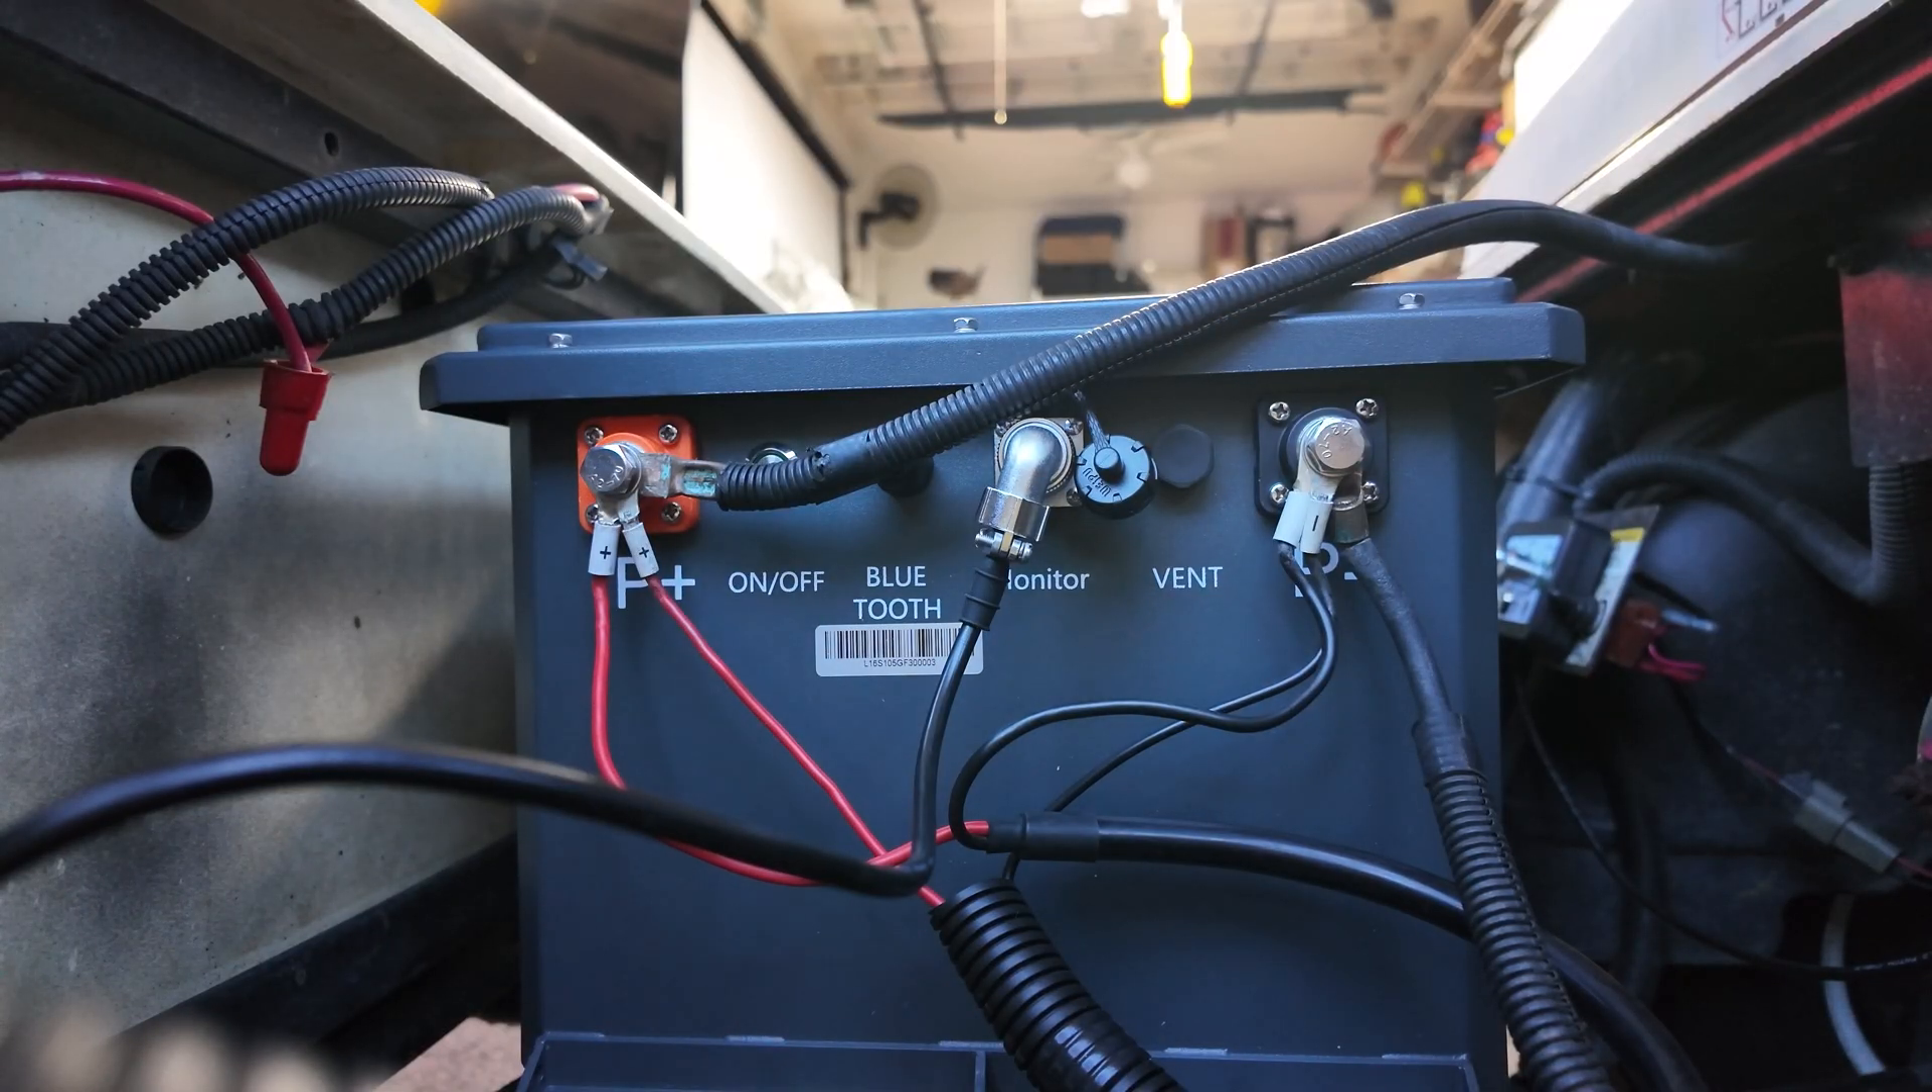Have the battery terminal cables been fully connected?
Yes.